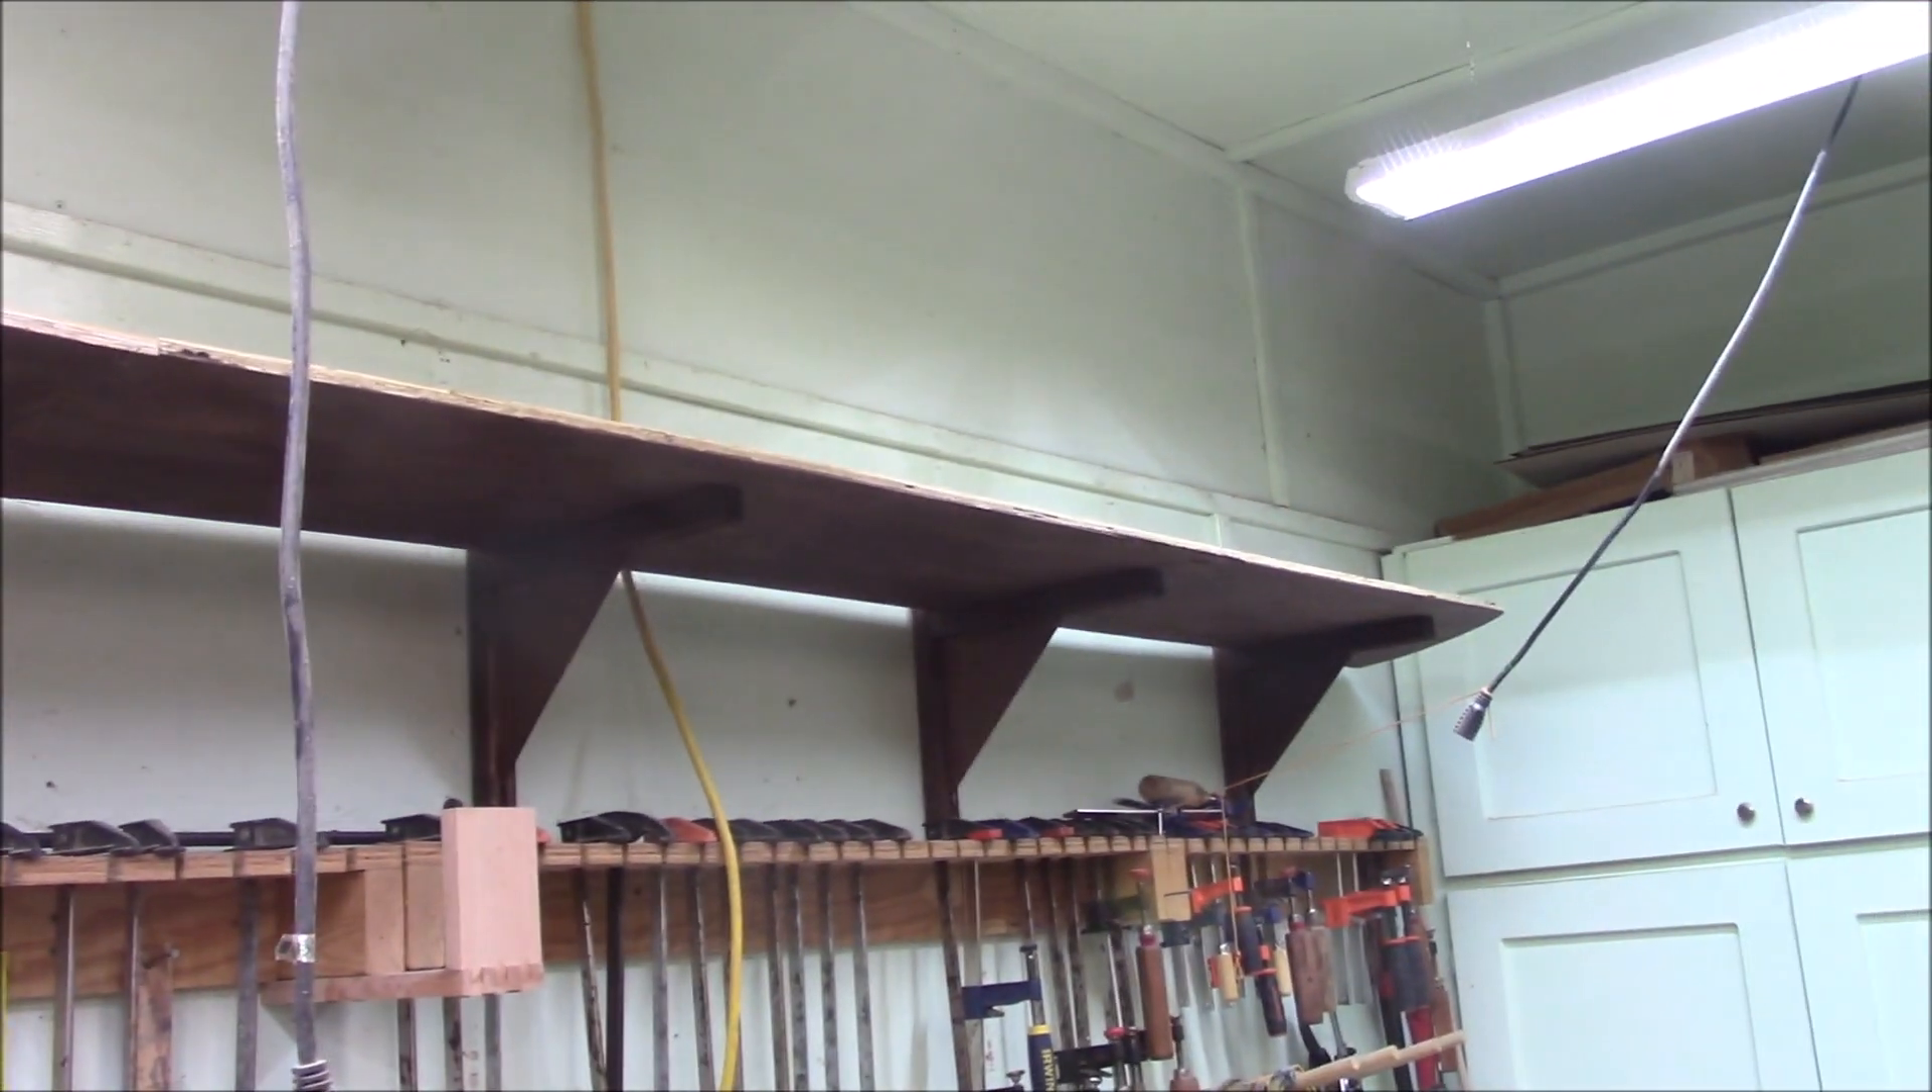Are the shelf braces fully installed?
Yes.